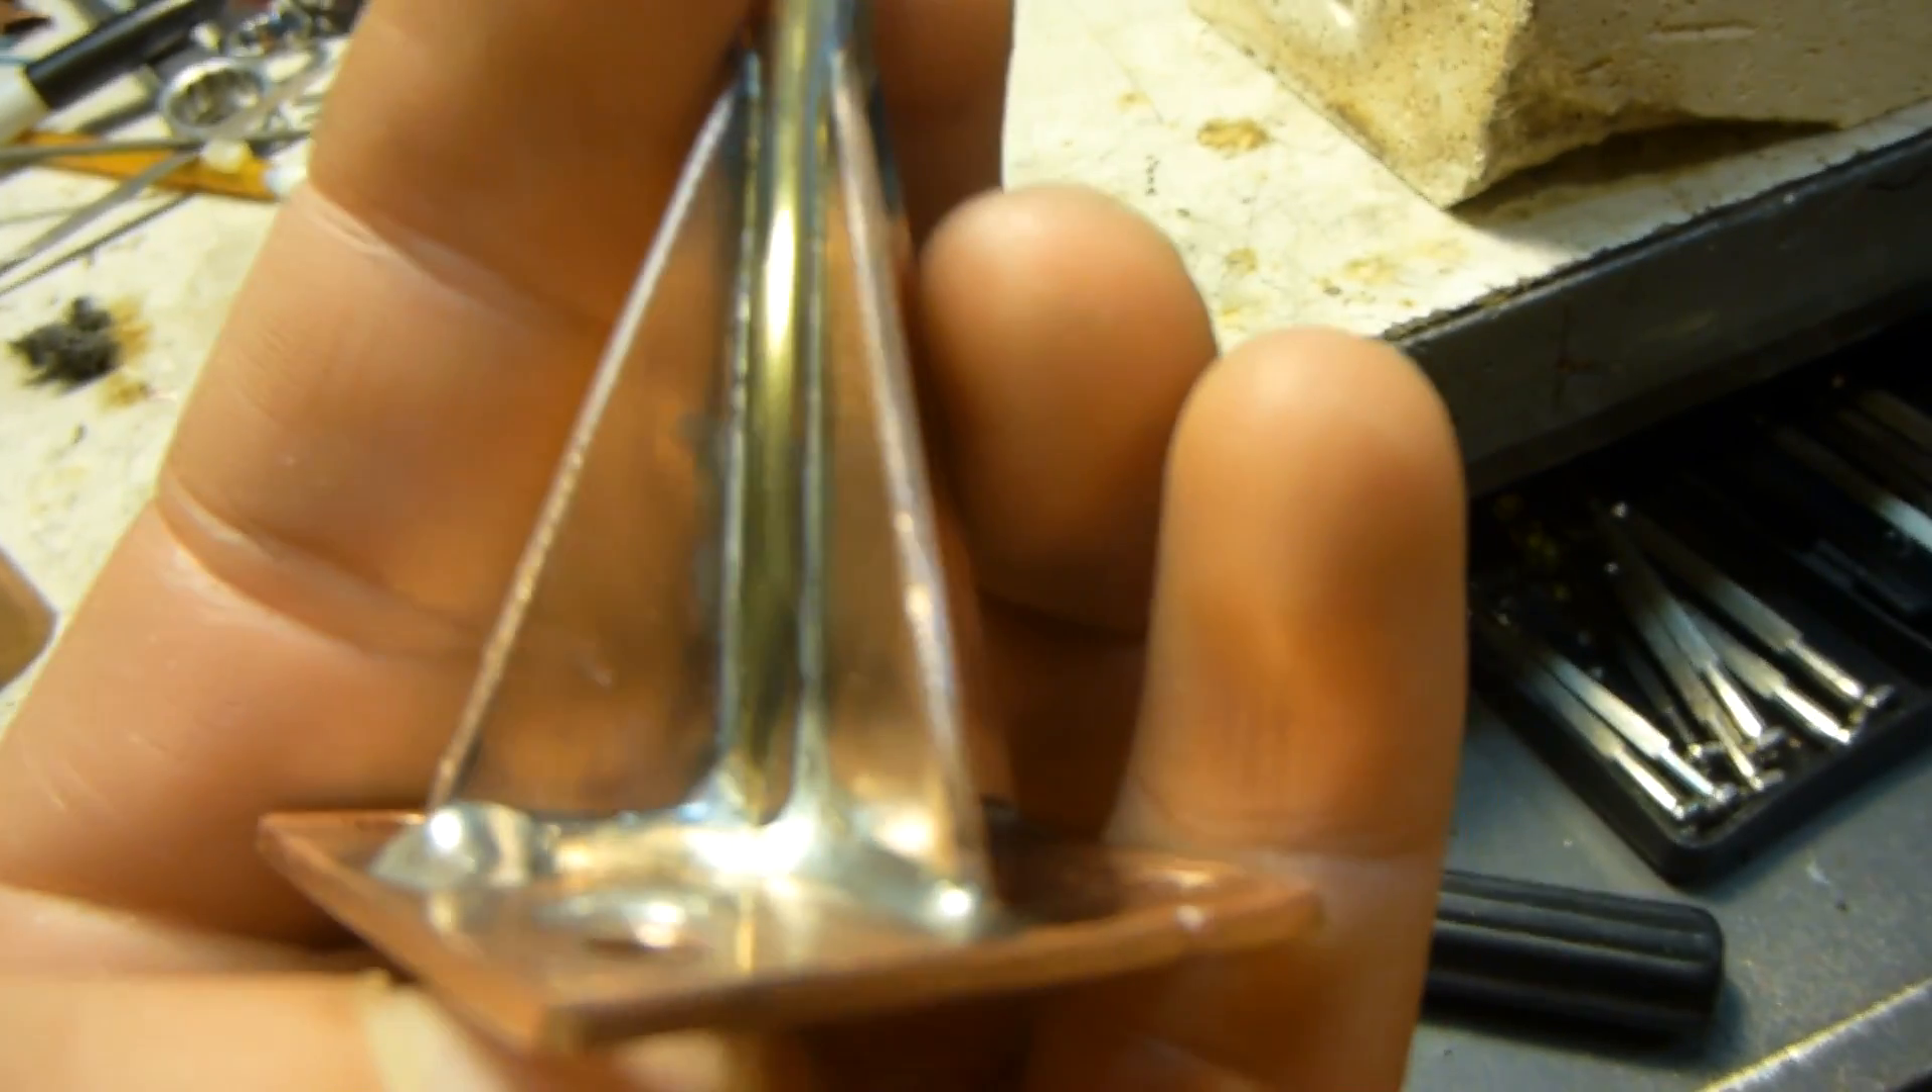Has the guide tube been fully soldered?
Yes.